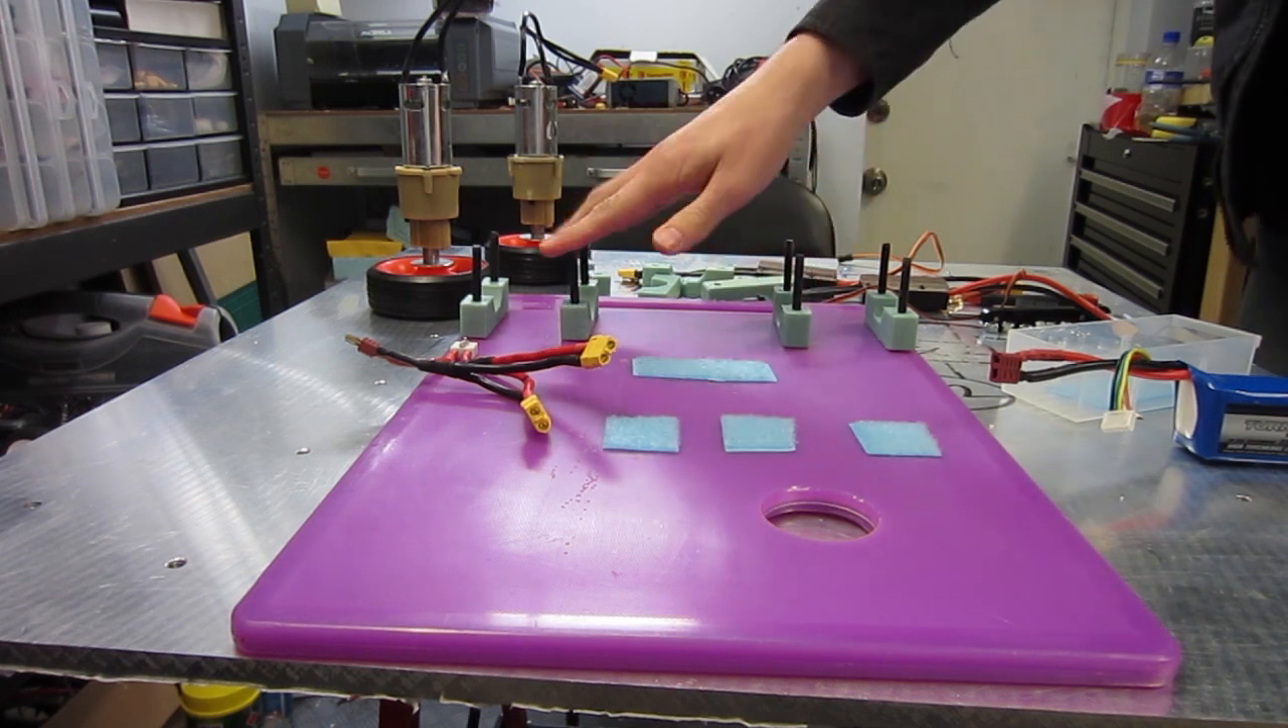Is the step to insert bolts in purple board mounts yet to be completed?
No.